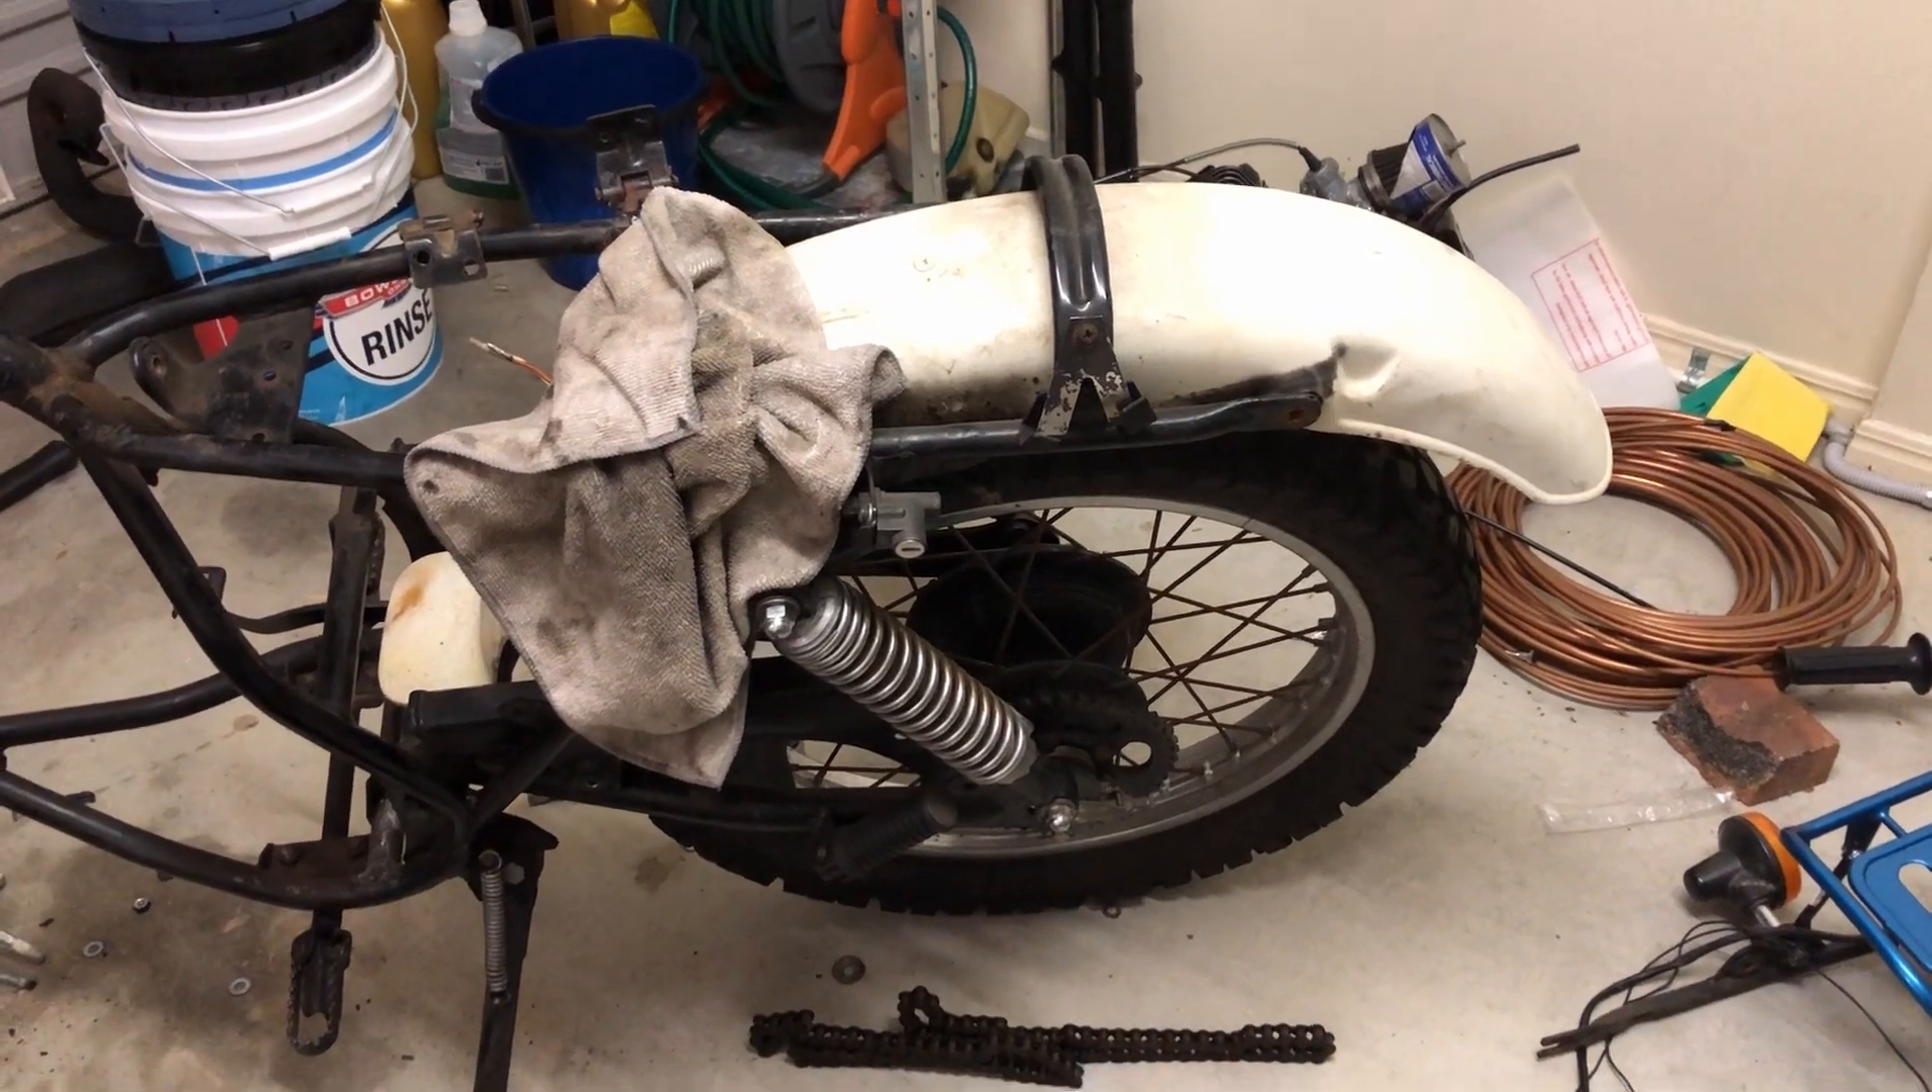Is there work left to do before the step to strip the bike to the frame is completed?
Yes.